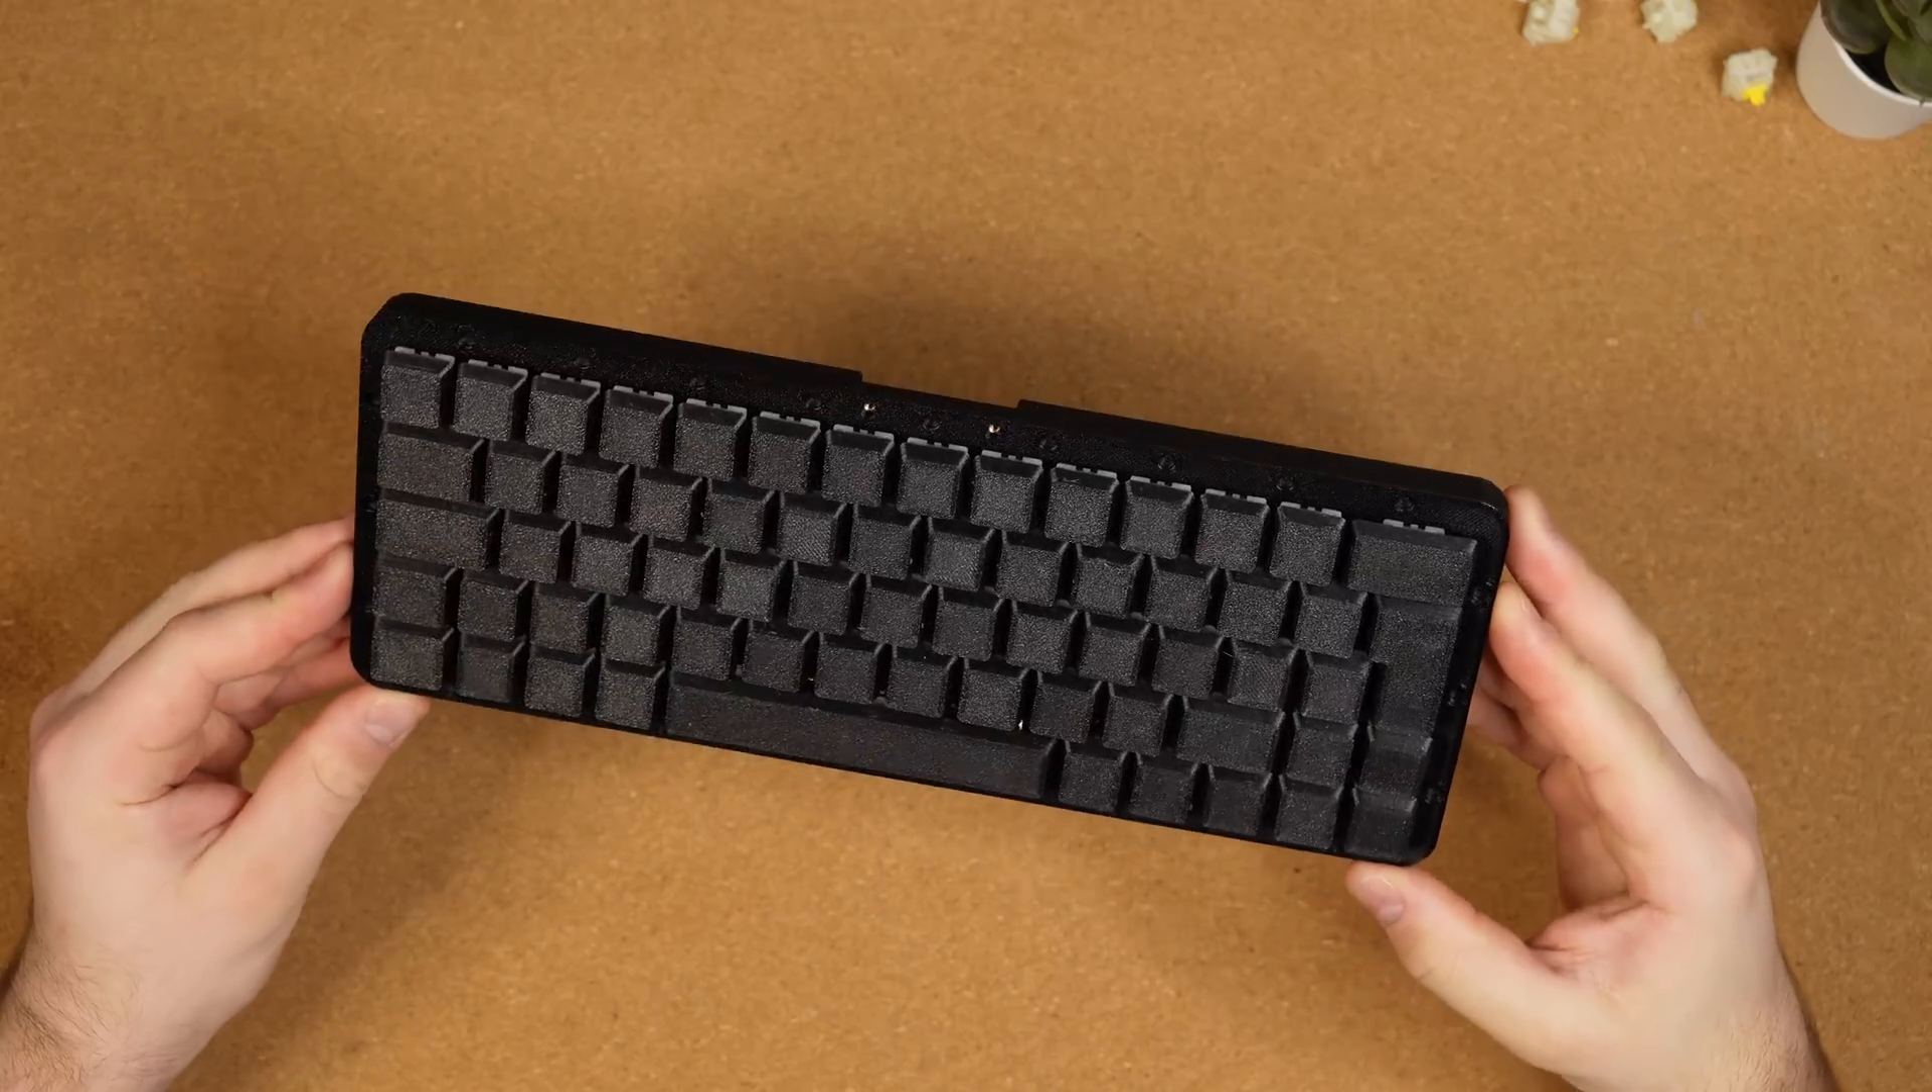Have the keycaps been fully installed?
Yes.